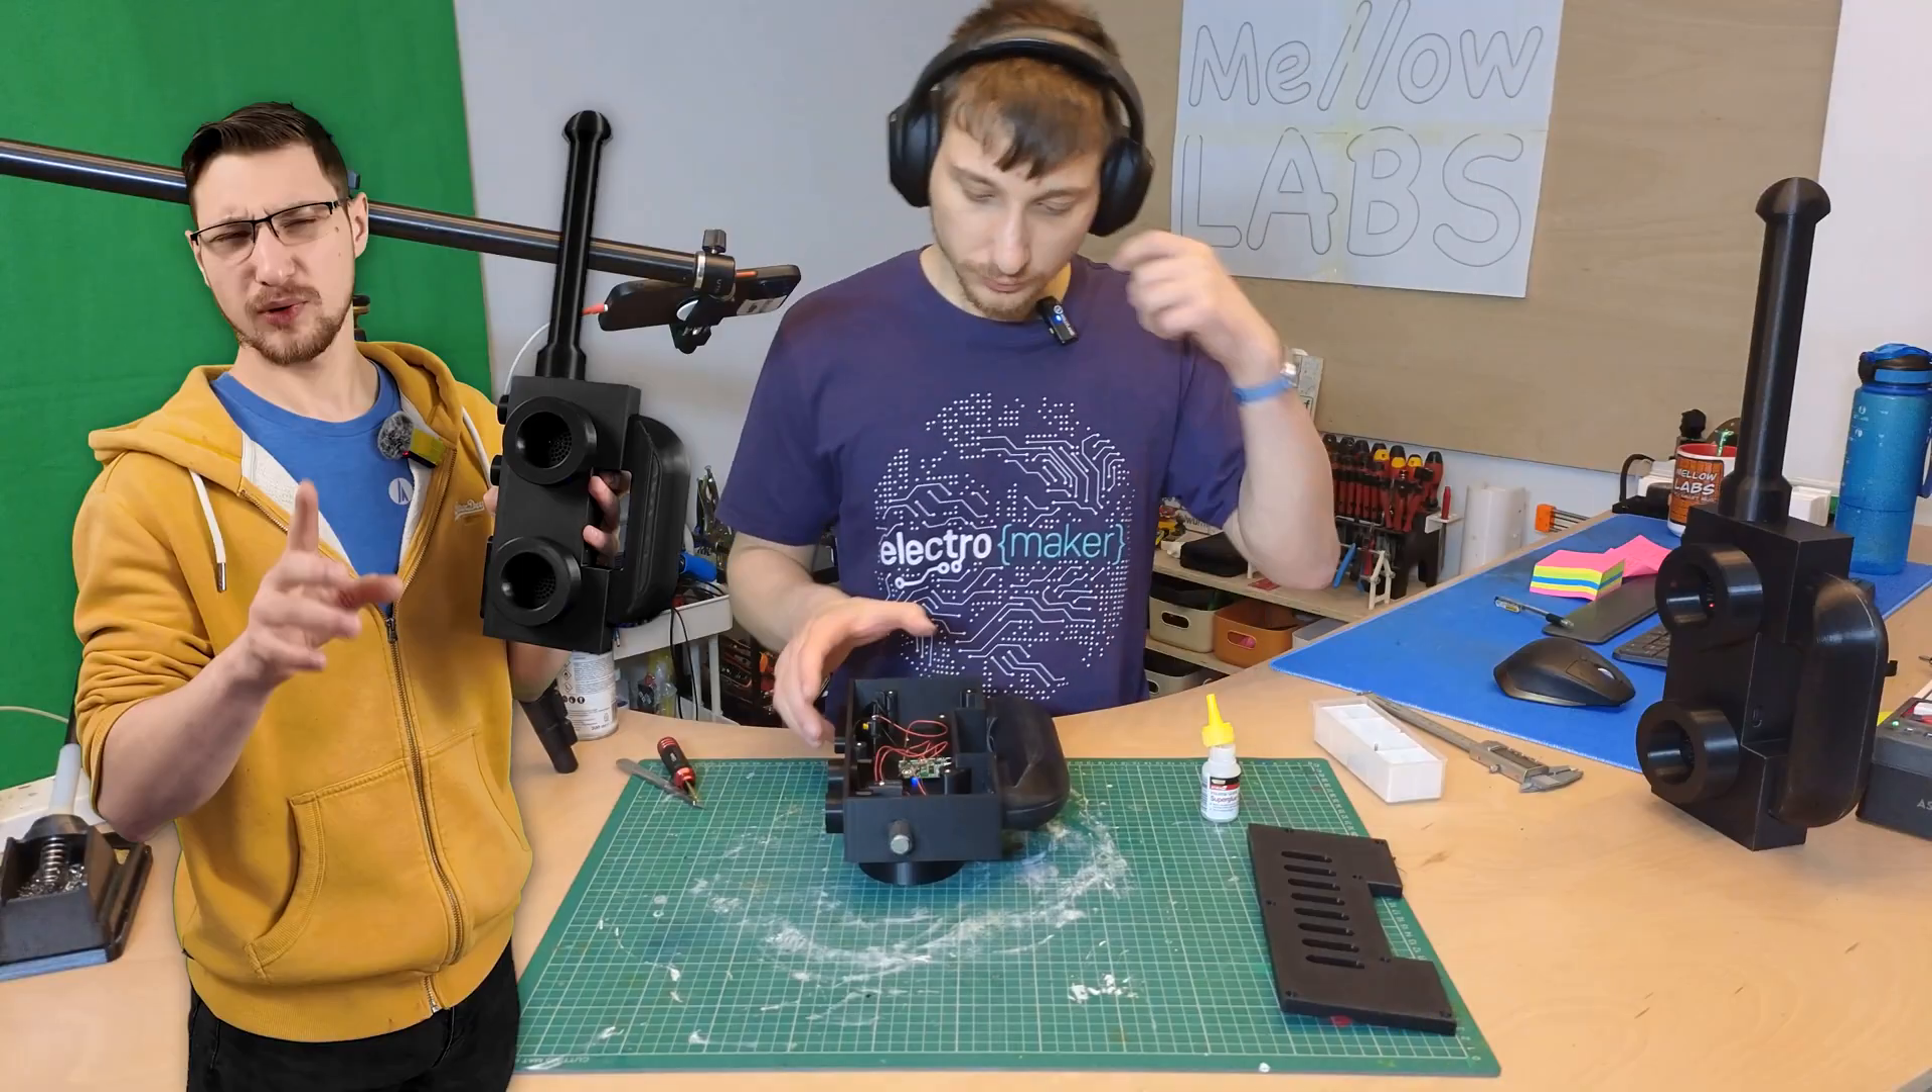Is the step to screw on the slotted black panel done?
No.